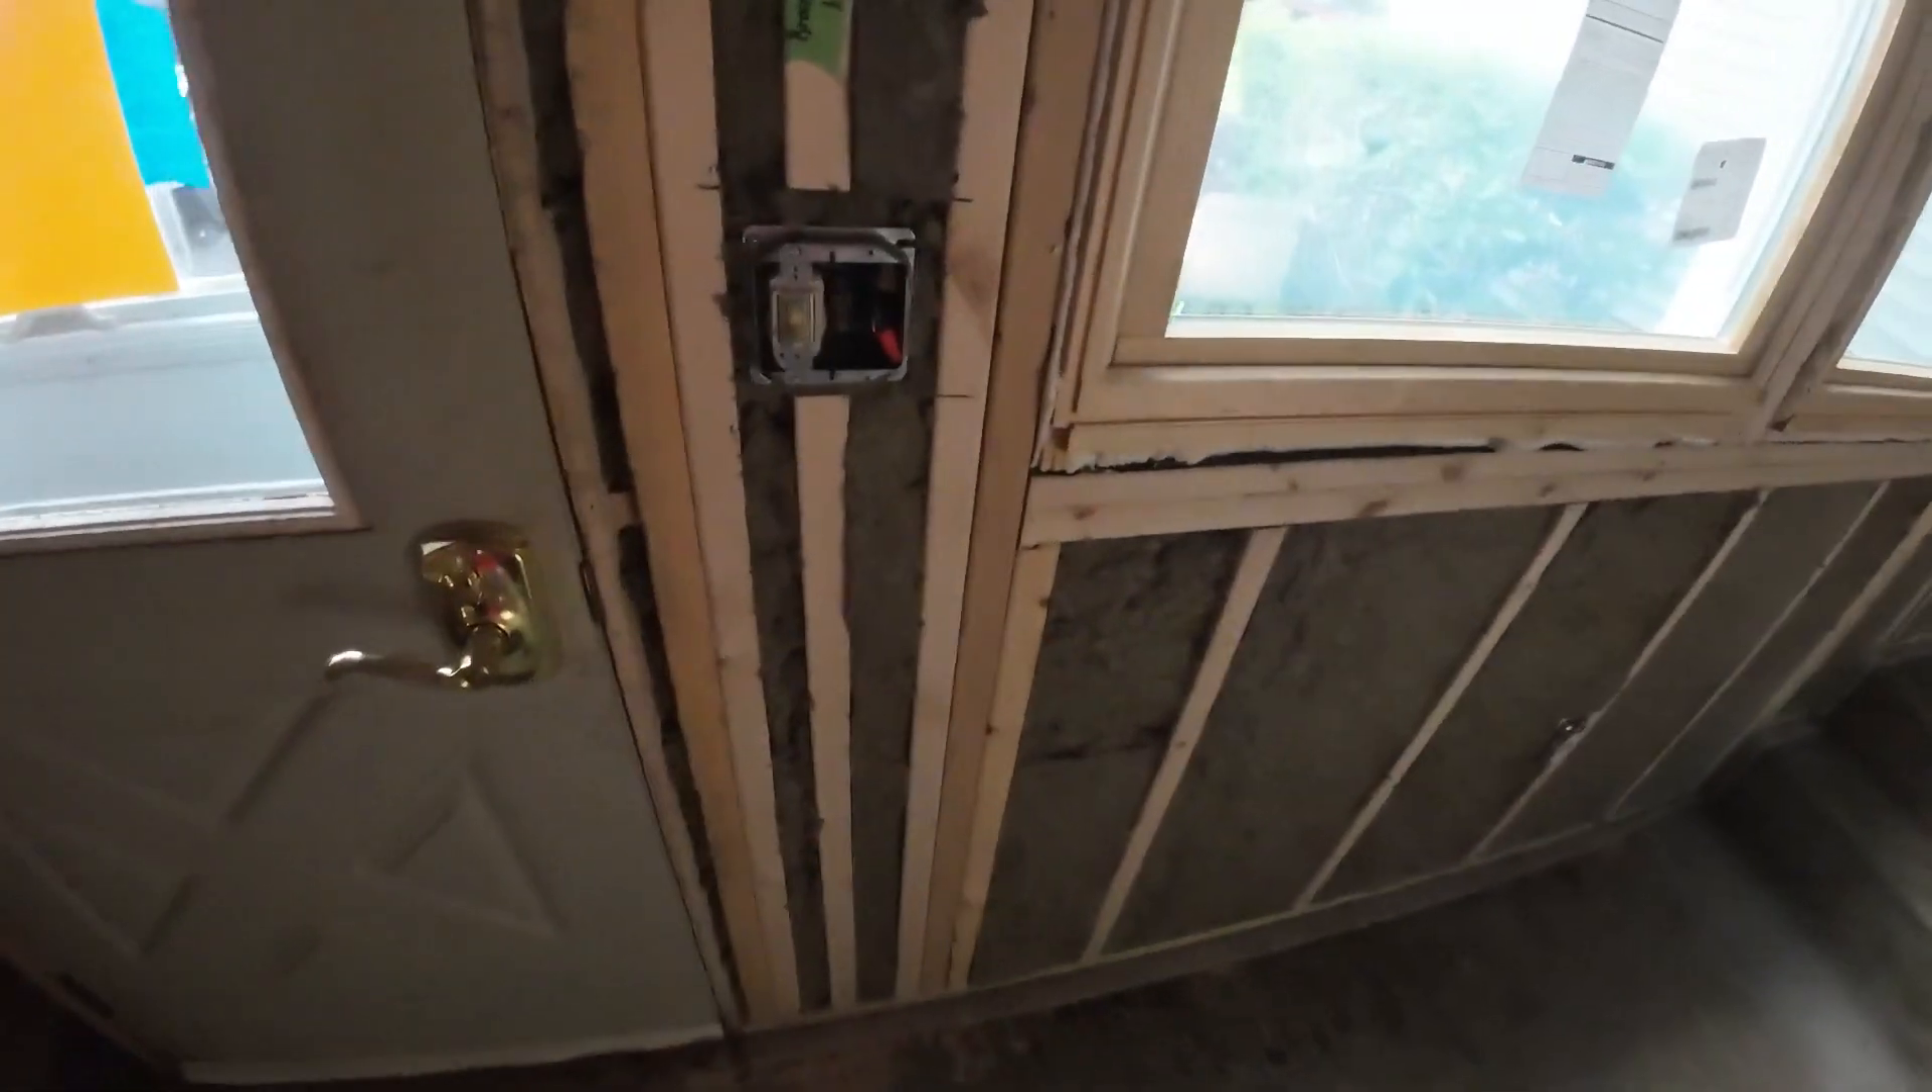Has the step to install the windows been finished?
Yes.